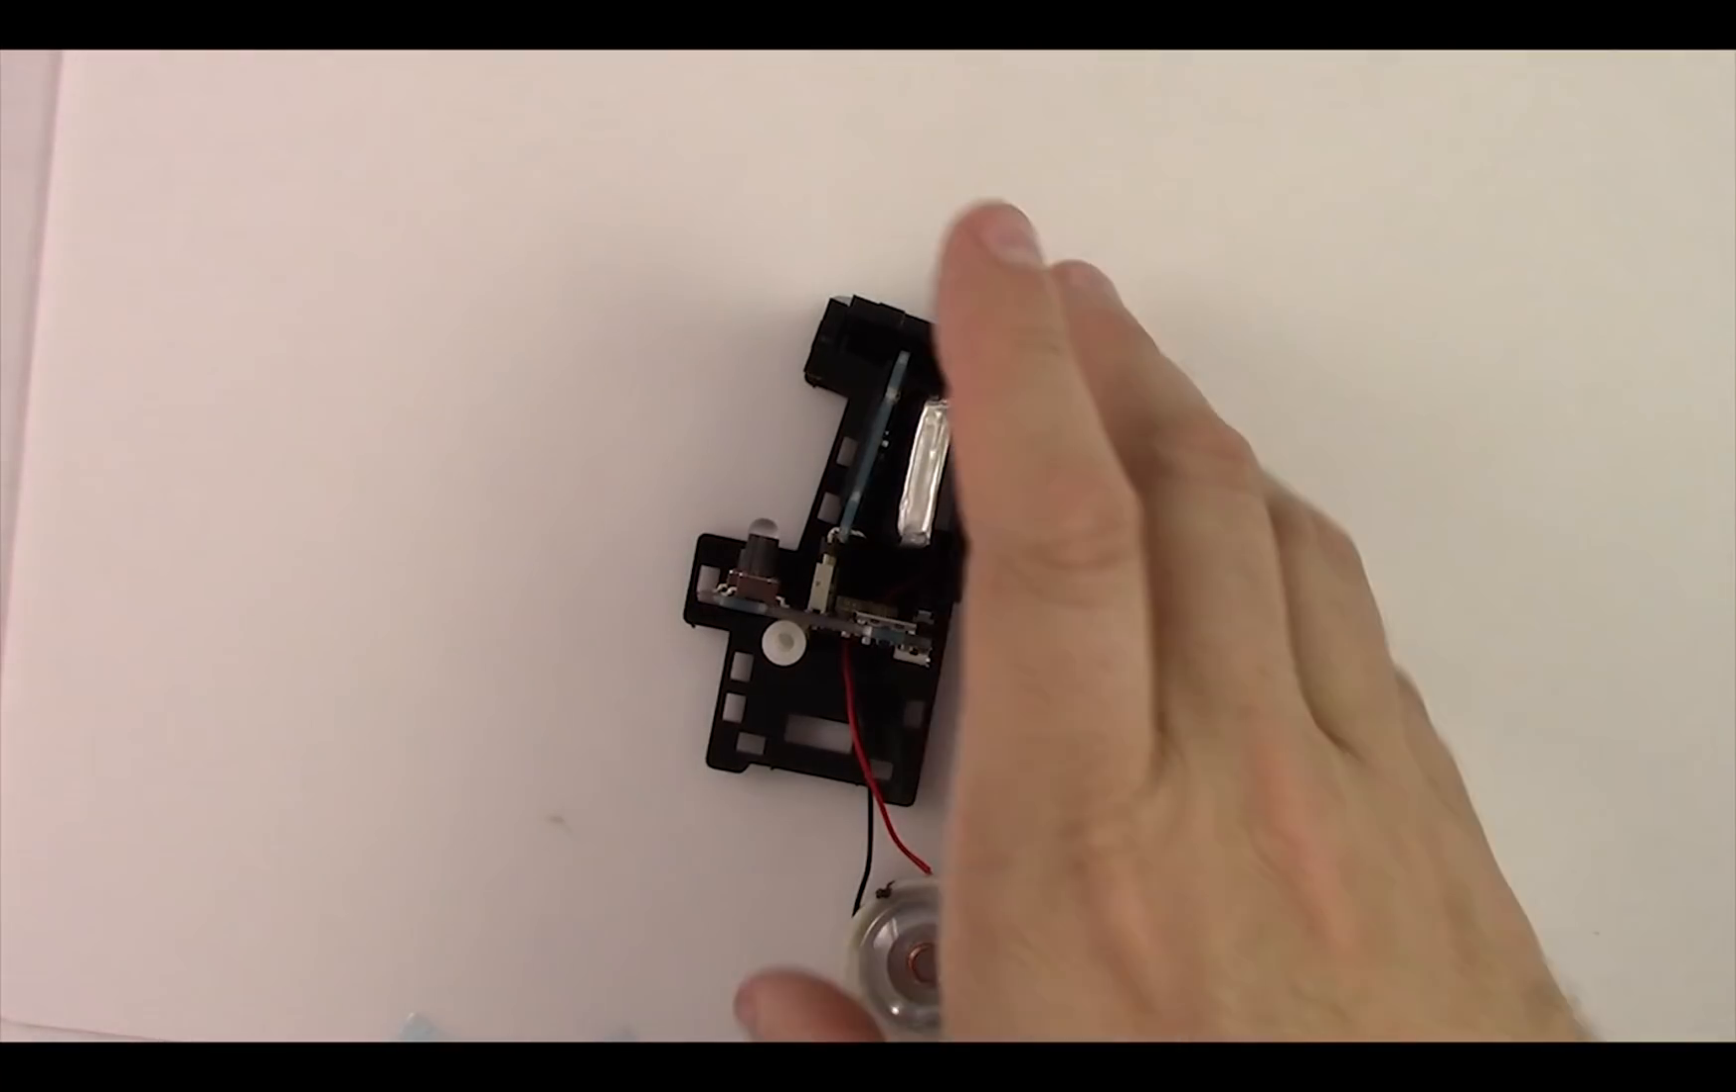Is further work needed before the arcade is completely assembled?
Yes.